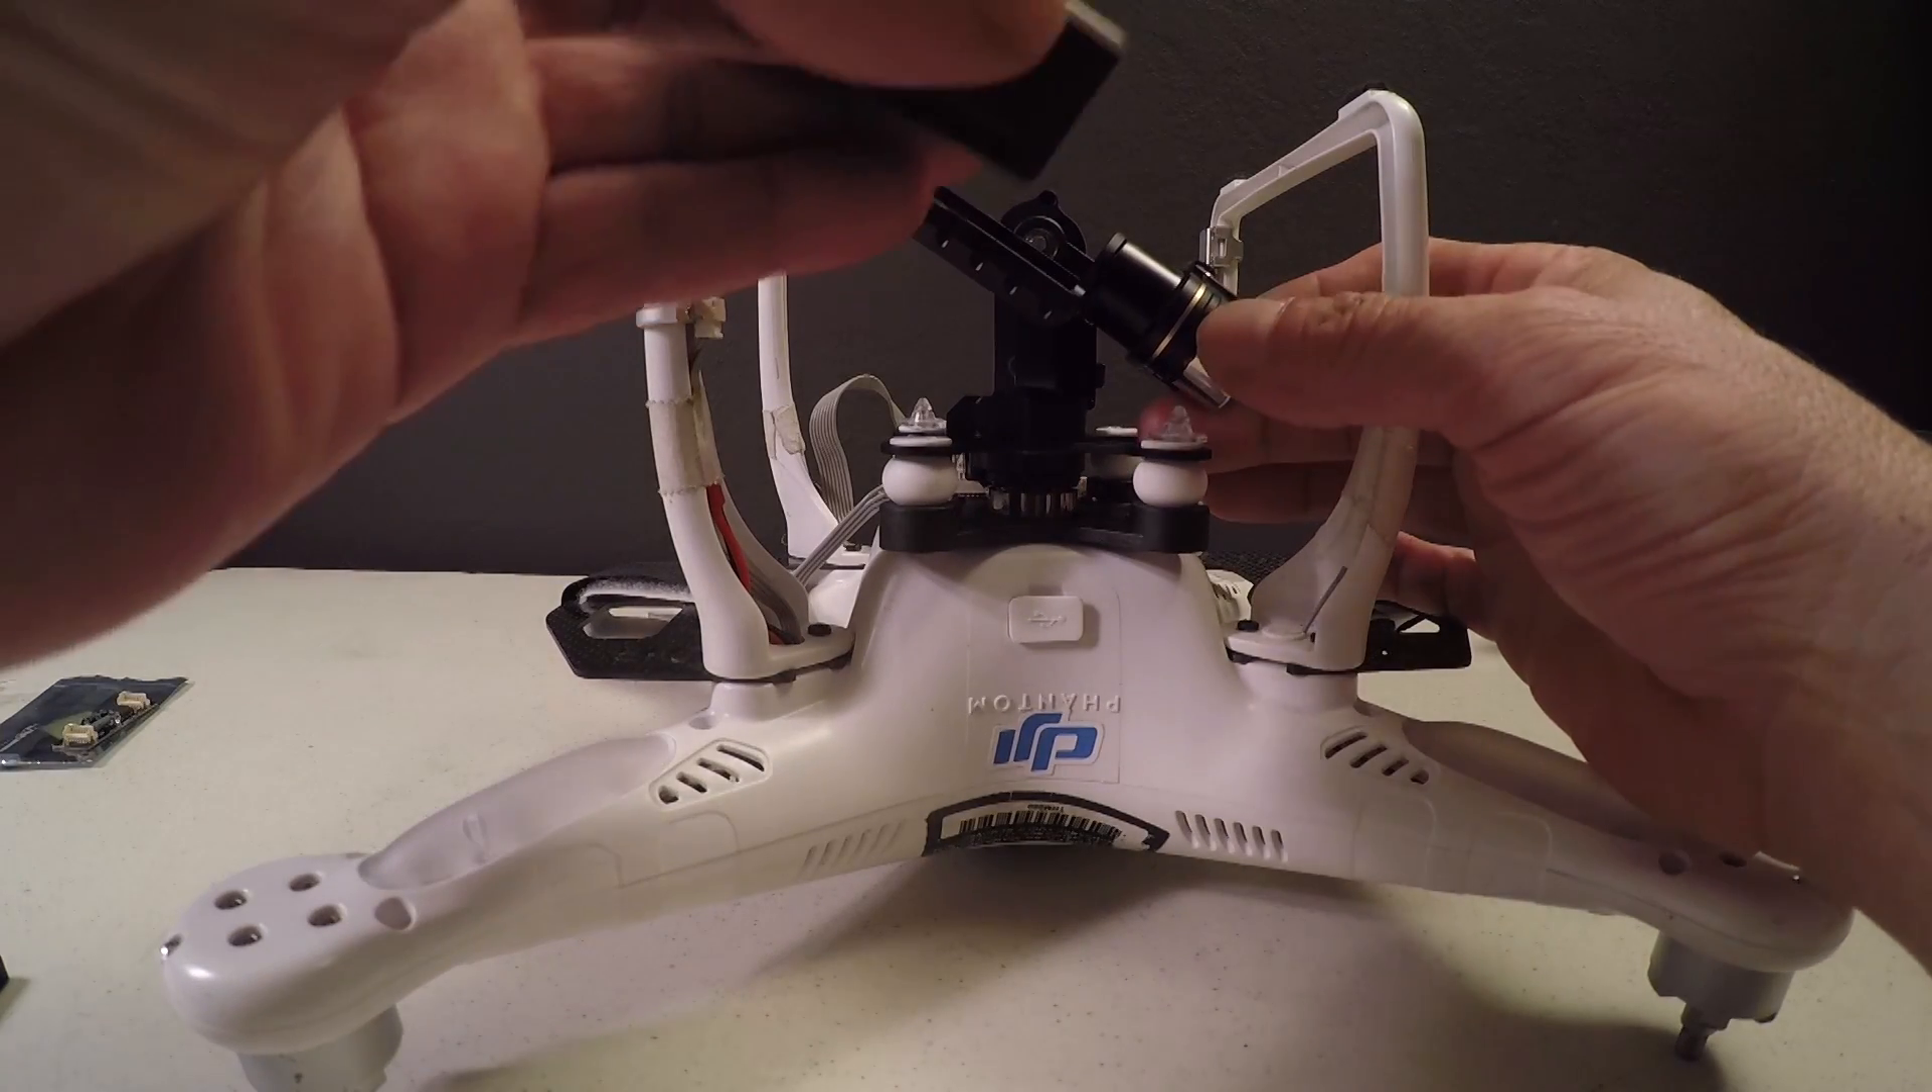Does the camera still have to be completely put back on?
Yes.